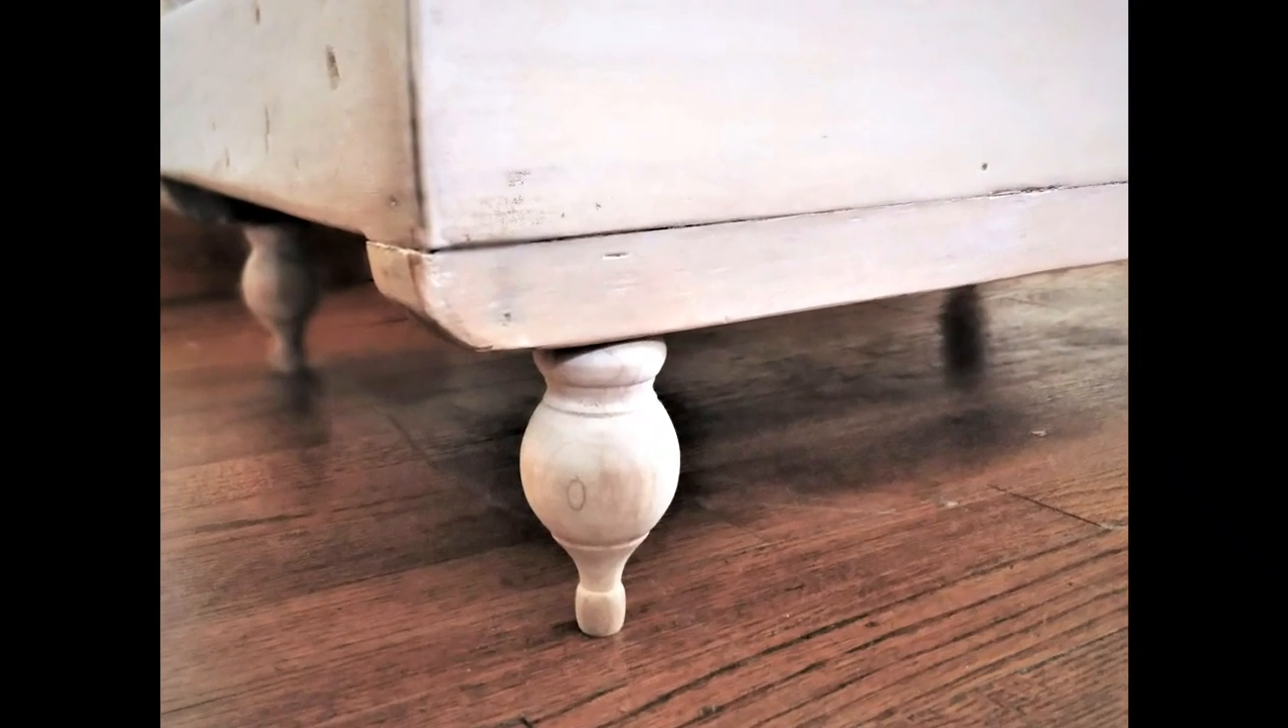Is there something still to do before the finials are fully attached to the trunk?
No.